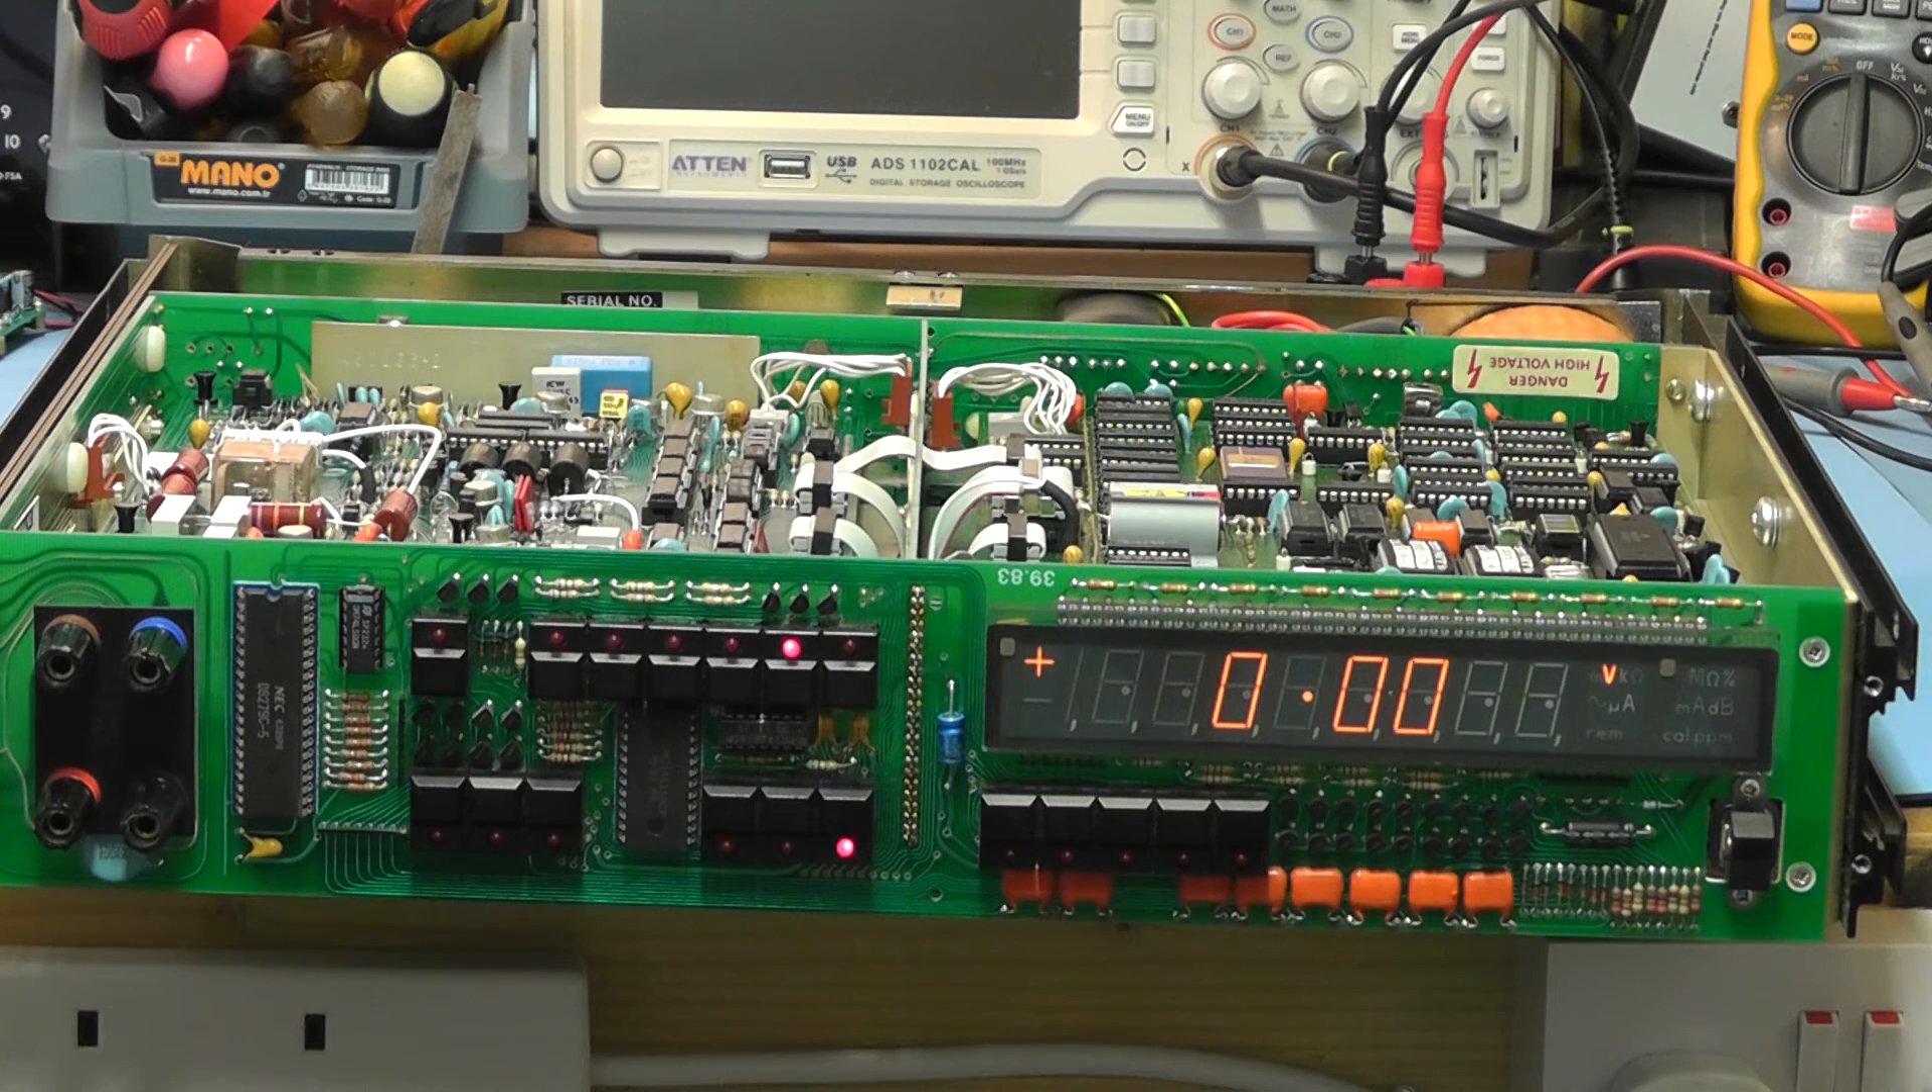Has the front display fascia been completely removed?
Yes.